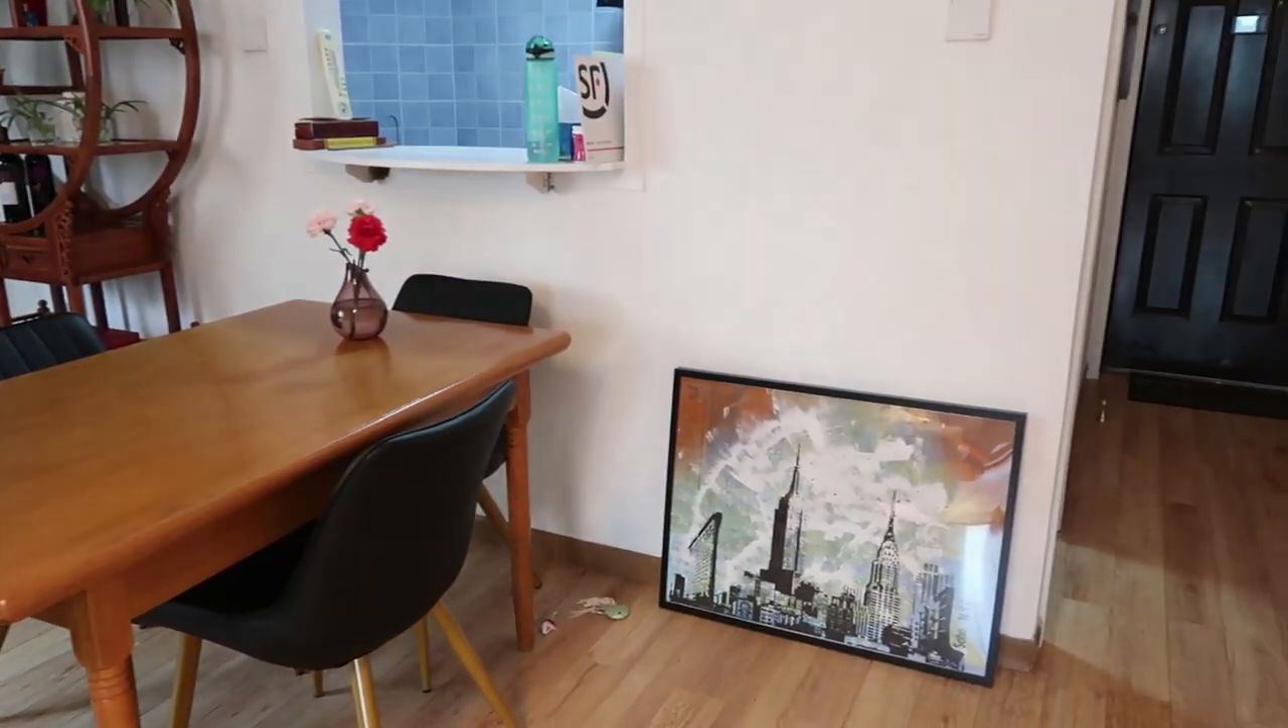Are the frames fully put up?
No.